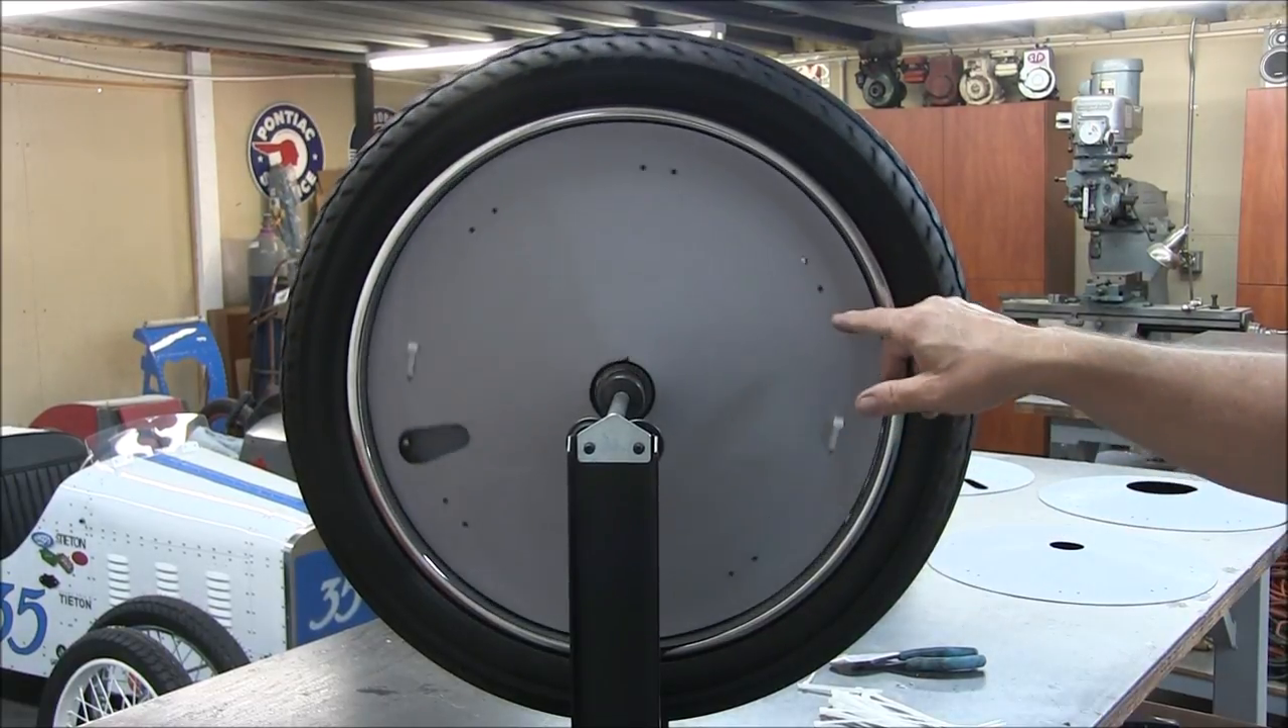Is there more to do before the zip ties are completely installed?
Yes.